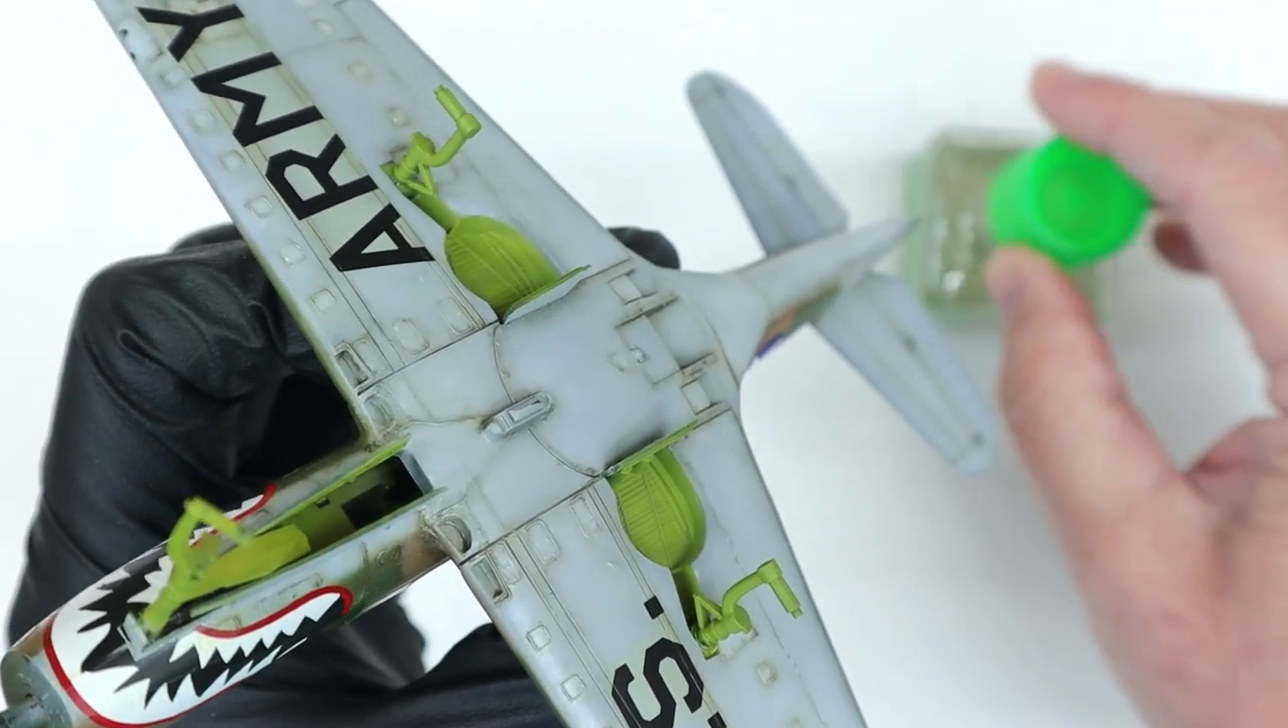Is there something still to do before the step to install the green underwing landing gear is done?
No.